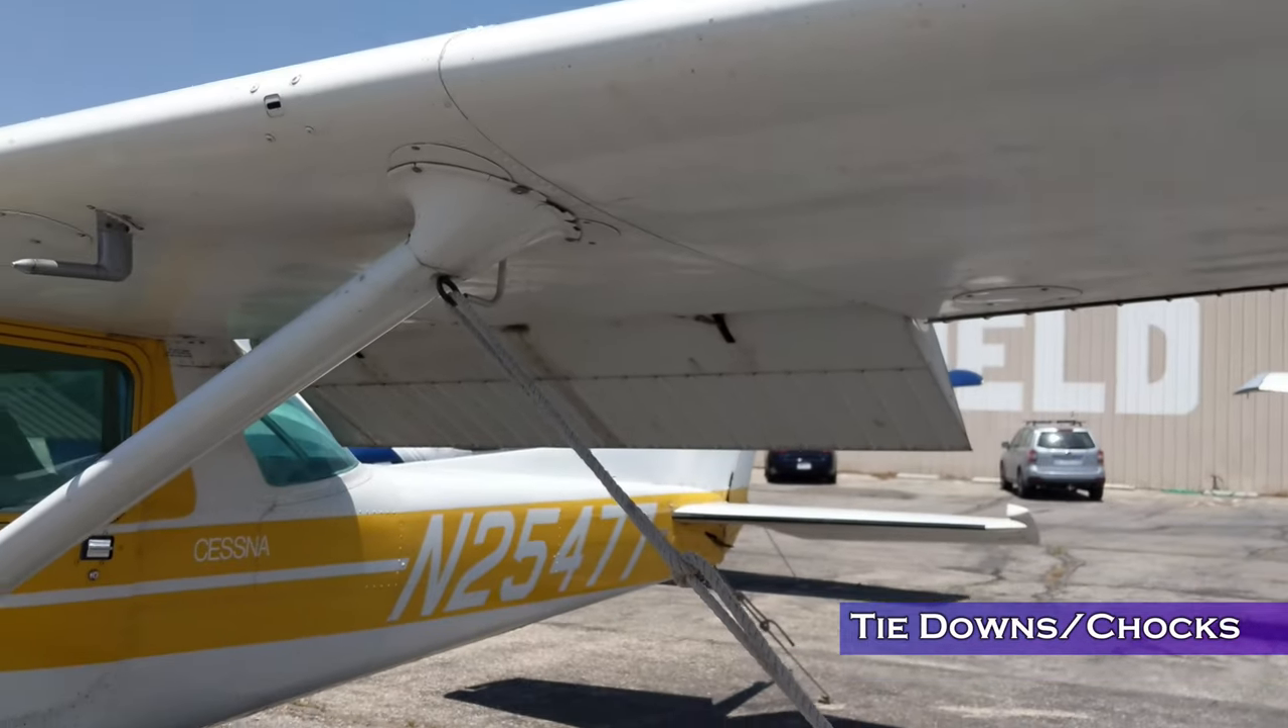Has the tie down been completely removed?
No.